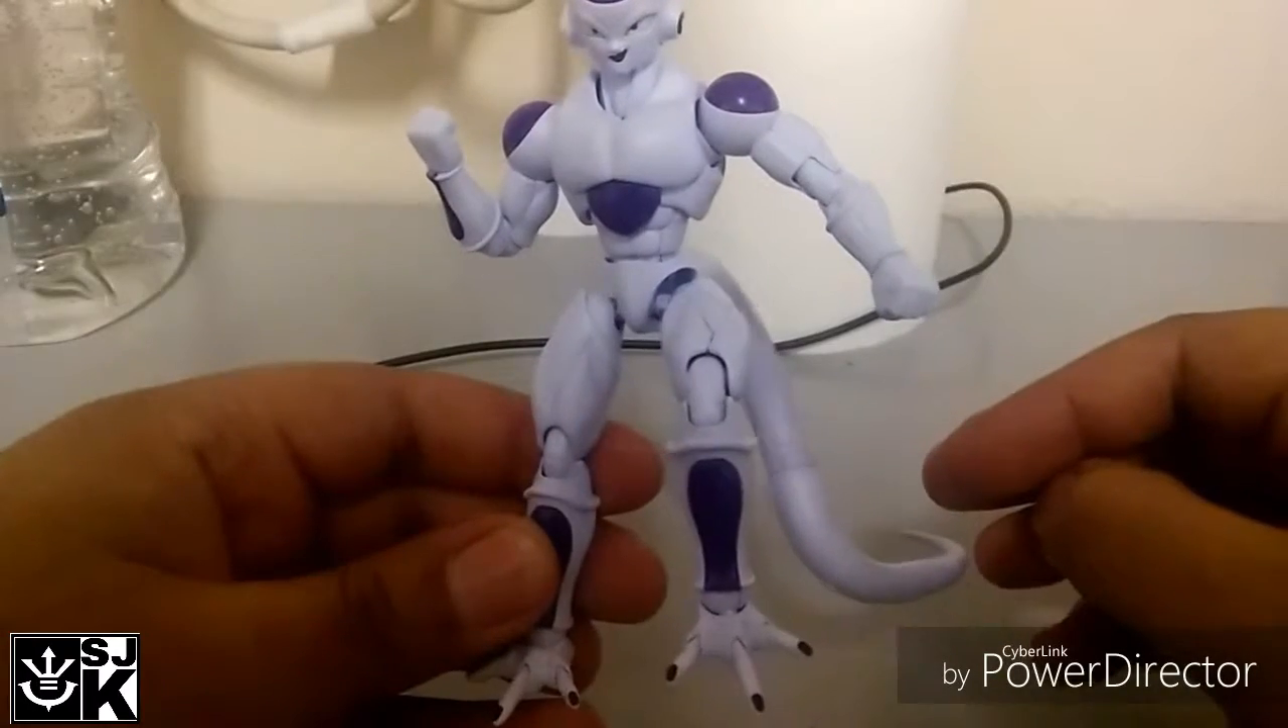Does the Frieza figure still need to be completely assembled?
No.